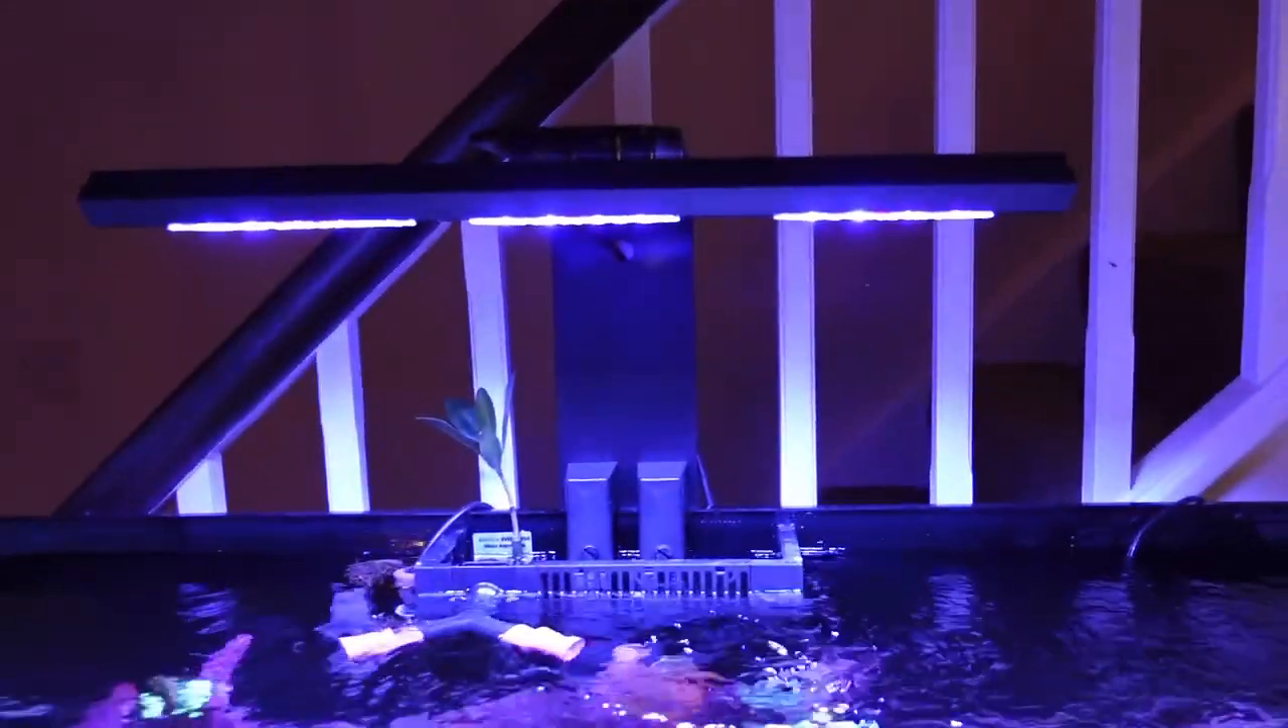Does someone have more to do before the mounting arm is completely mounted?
No.